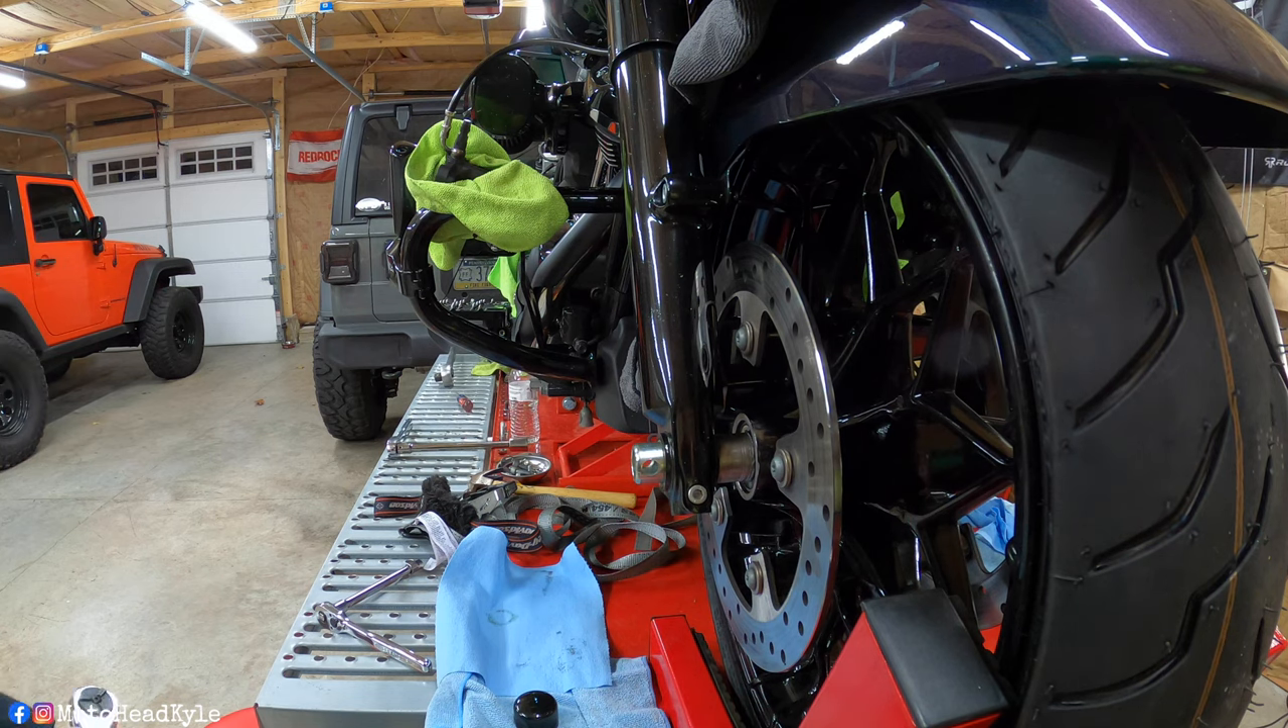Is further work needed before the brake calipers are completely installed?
Yes.